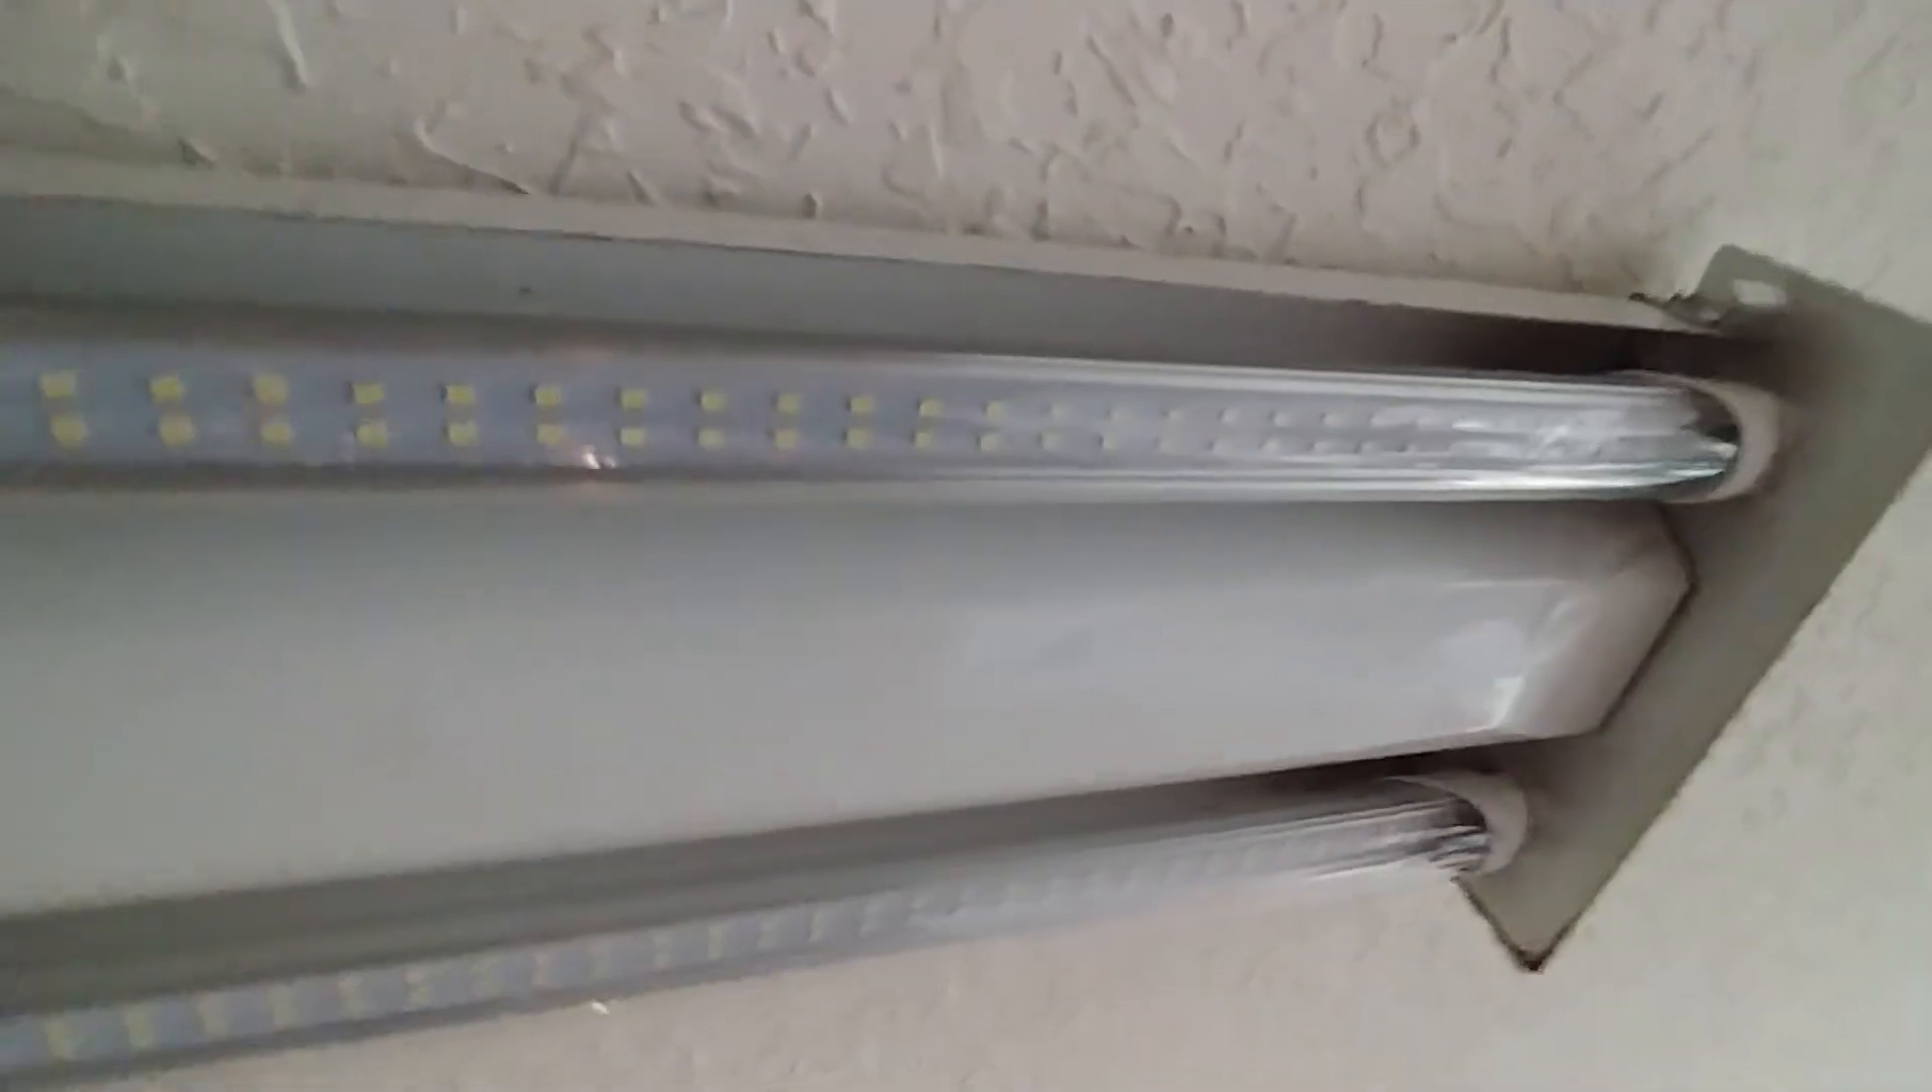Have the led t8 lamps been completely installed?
Yes.